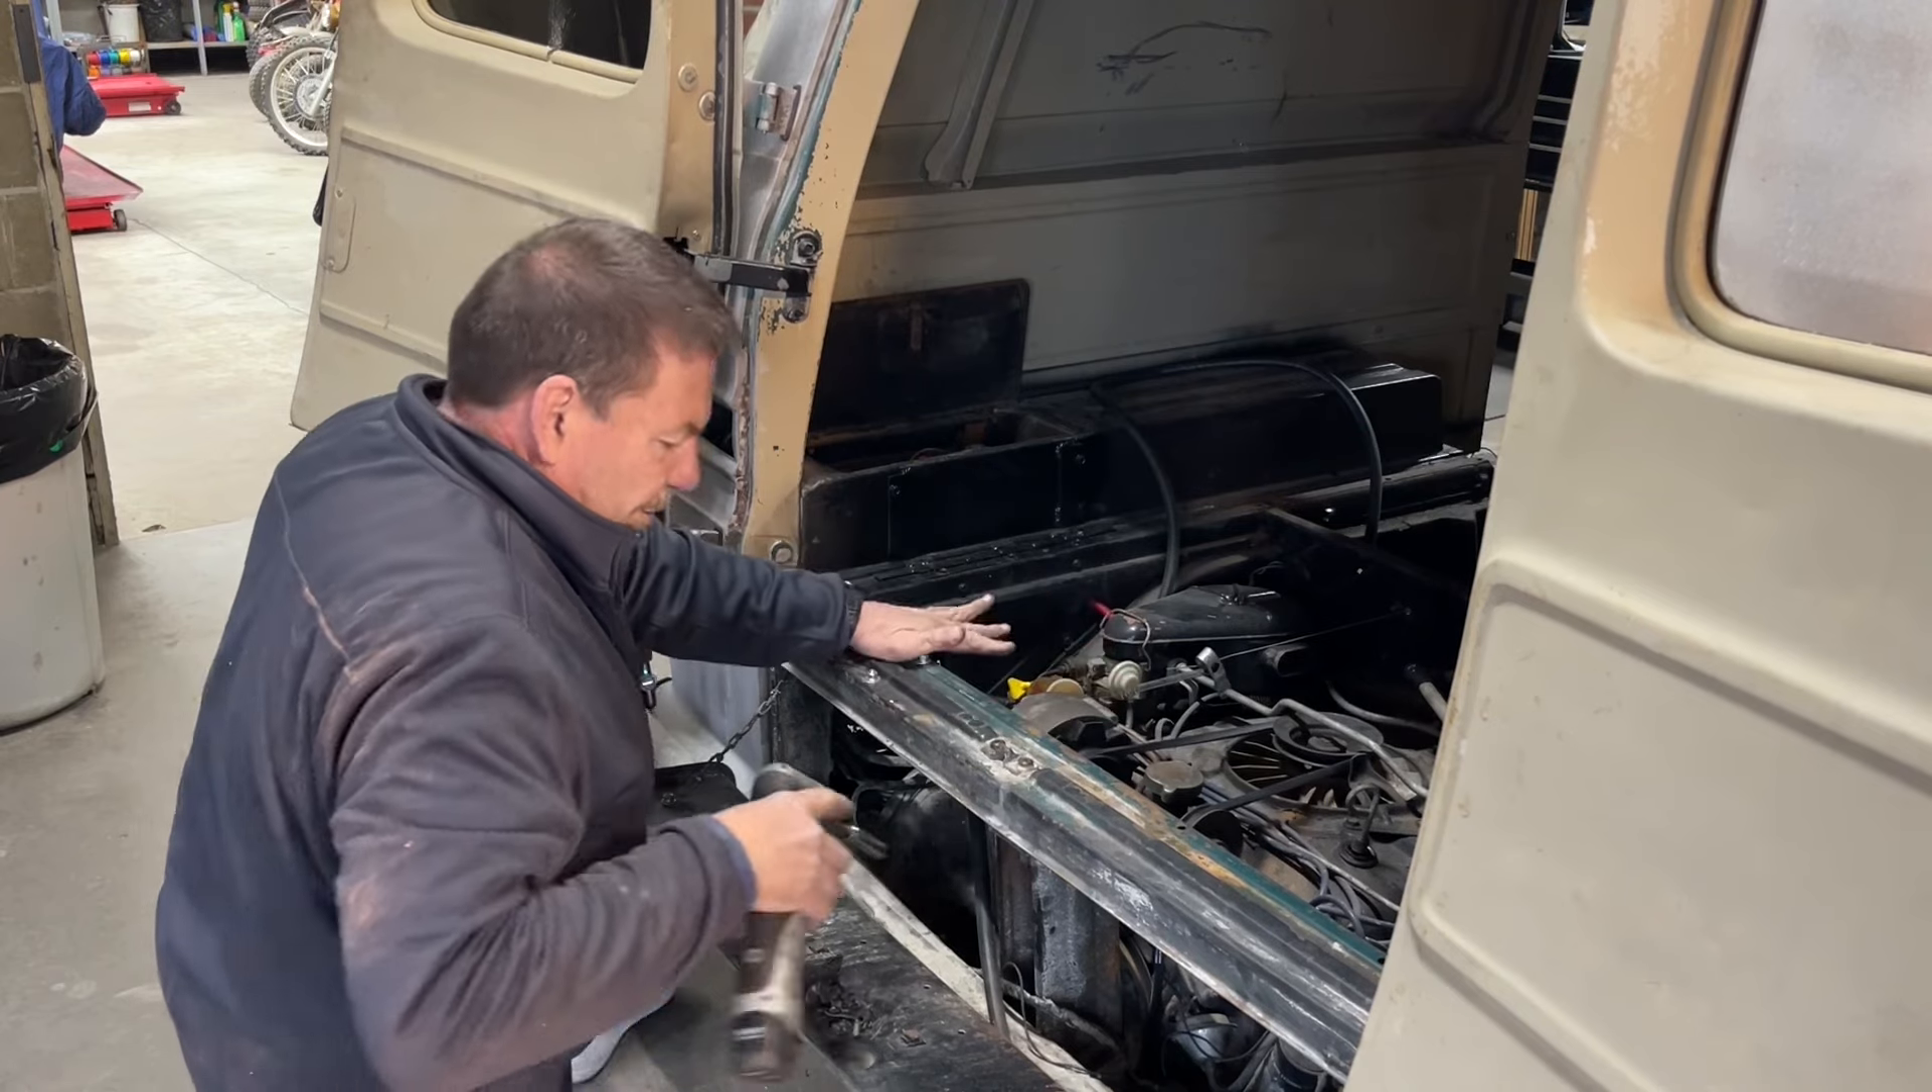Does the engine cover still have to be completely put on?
Yes.